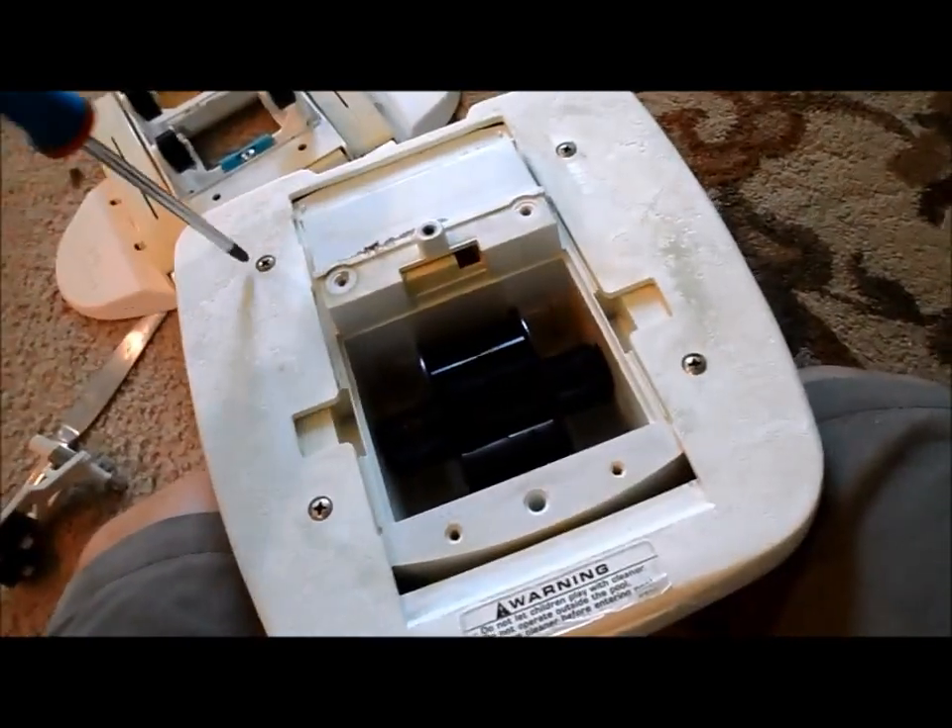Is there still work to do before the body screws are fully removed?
Yes.